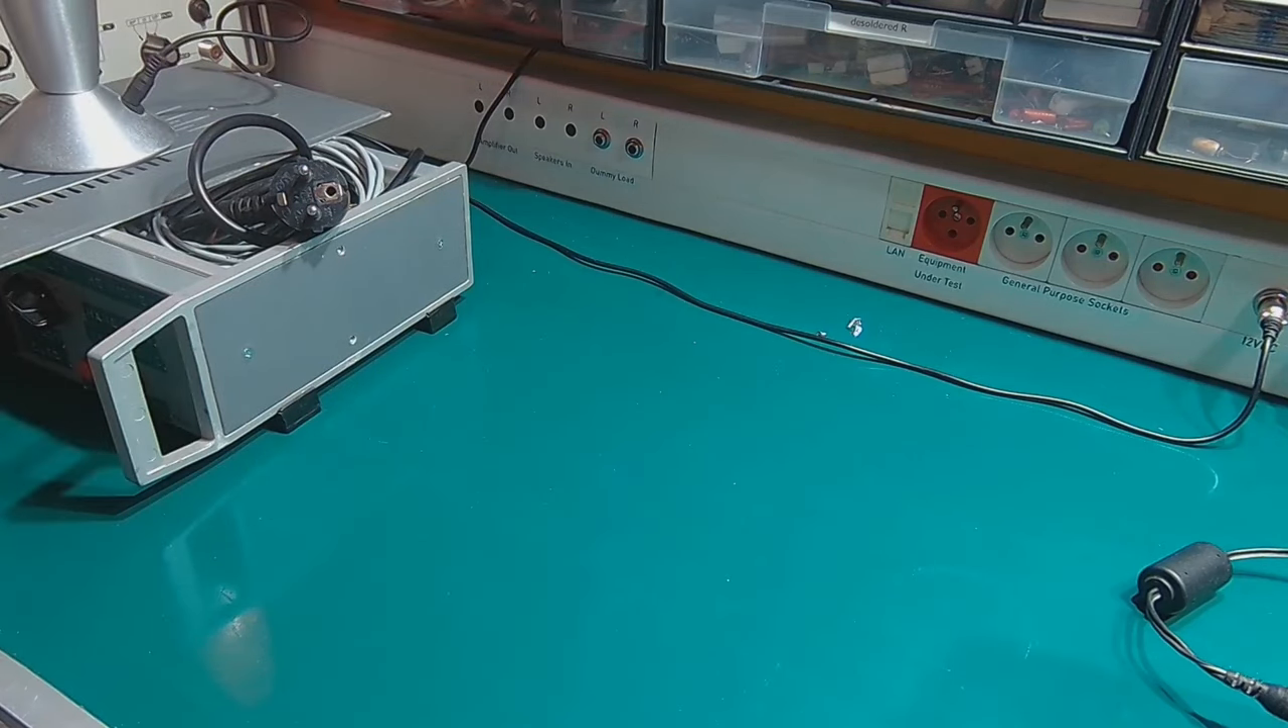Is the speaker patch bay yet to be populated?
Yes.